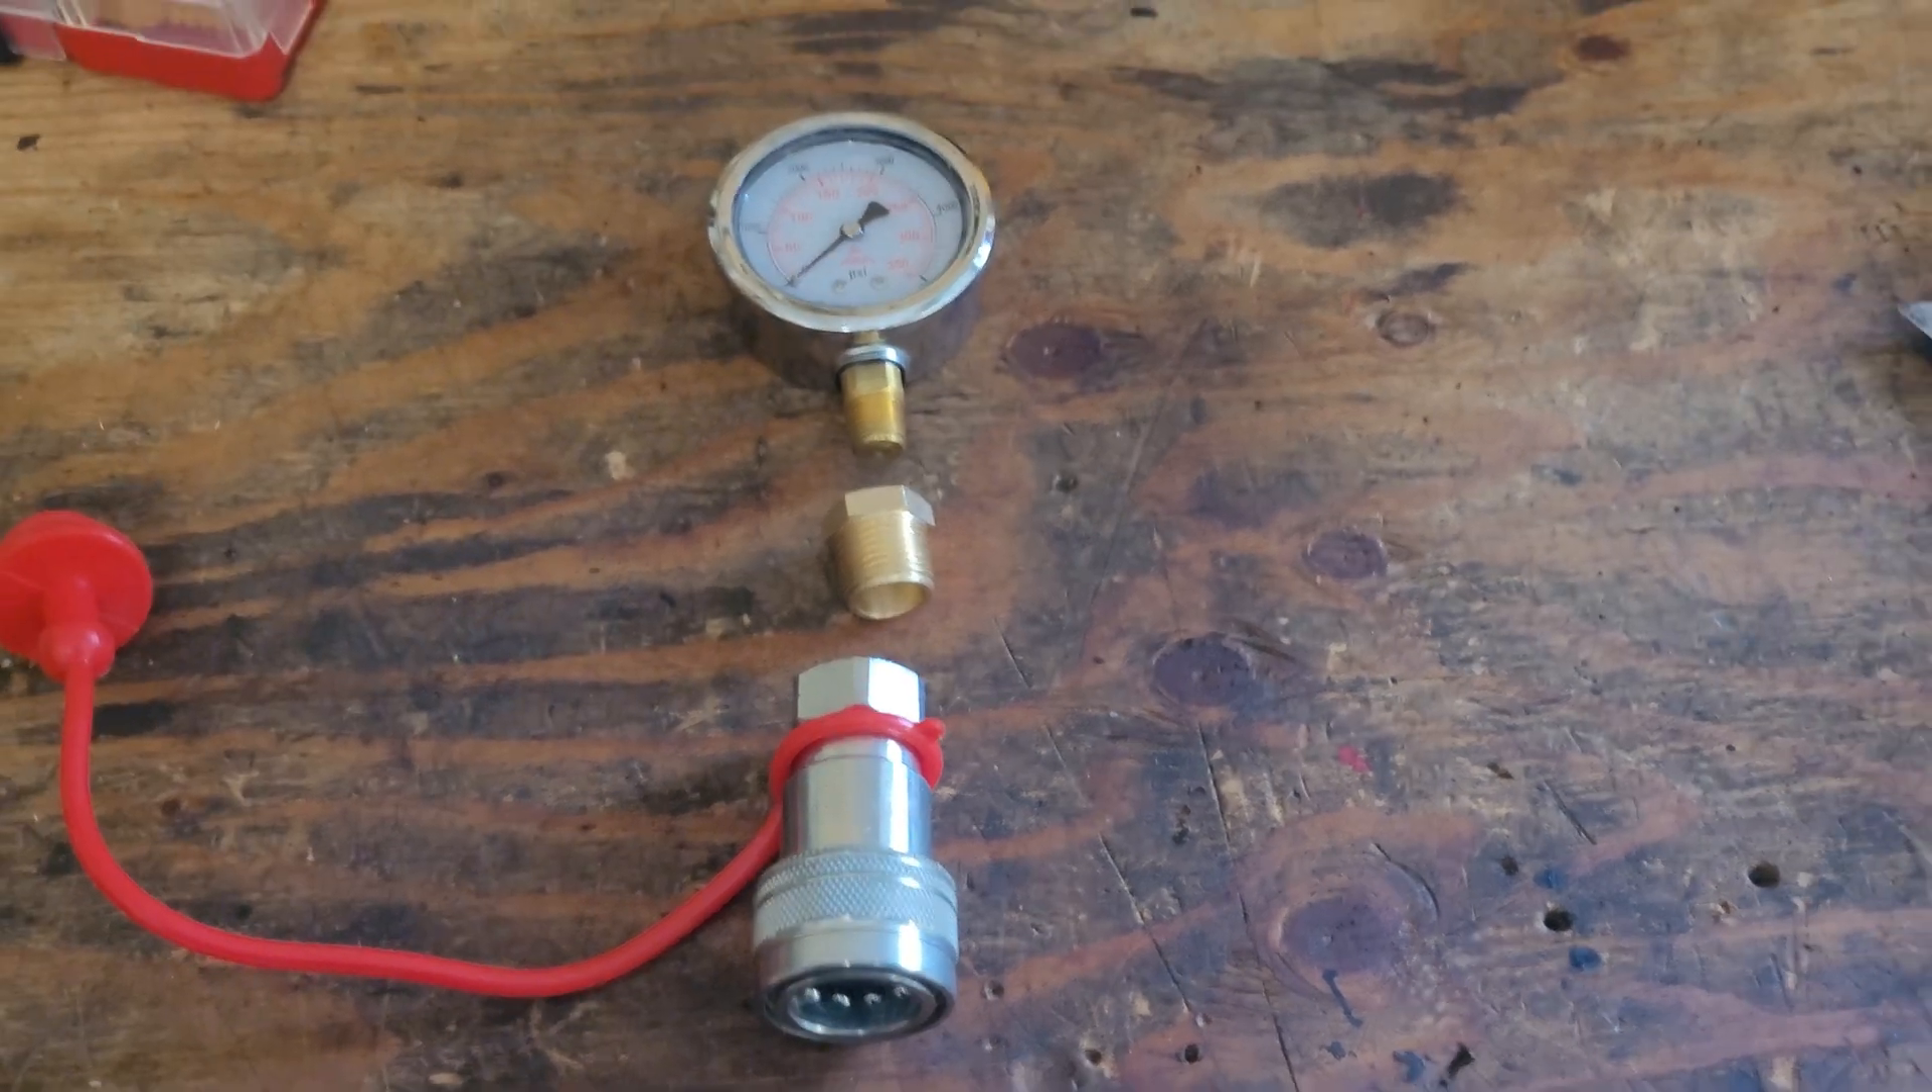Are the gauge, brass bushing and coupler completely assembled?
No.